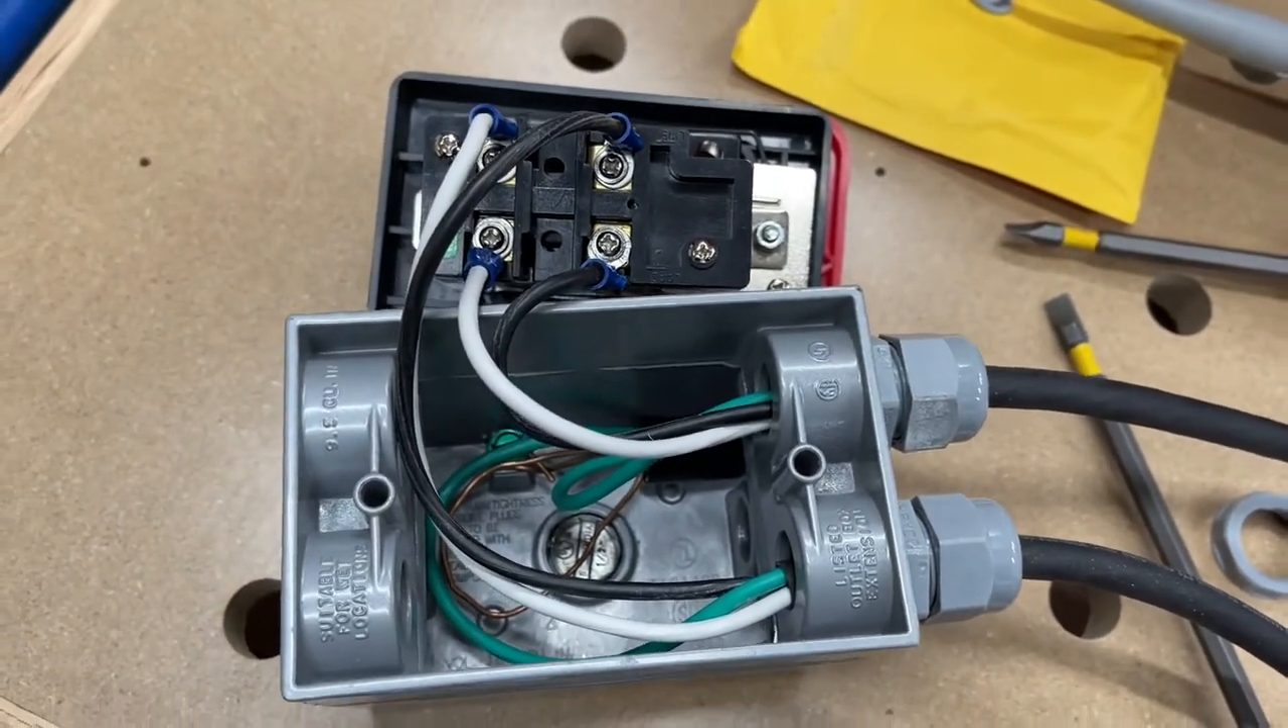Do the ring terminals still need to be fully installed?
No.